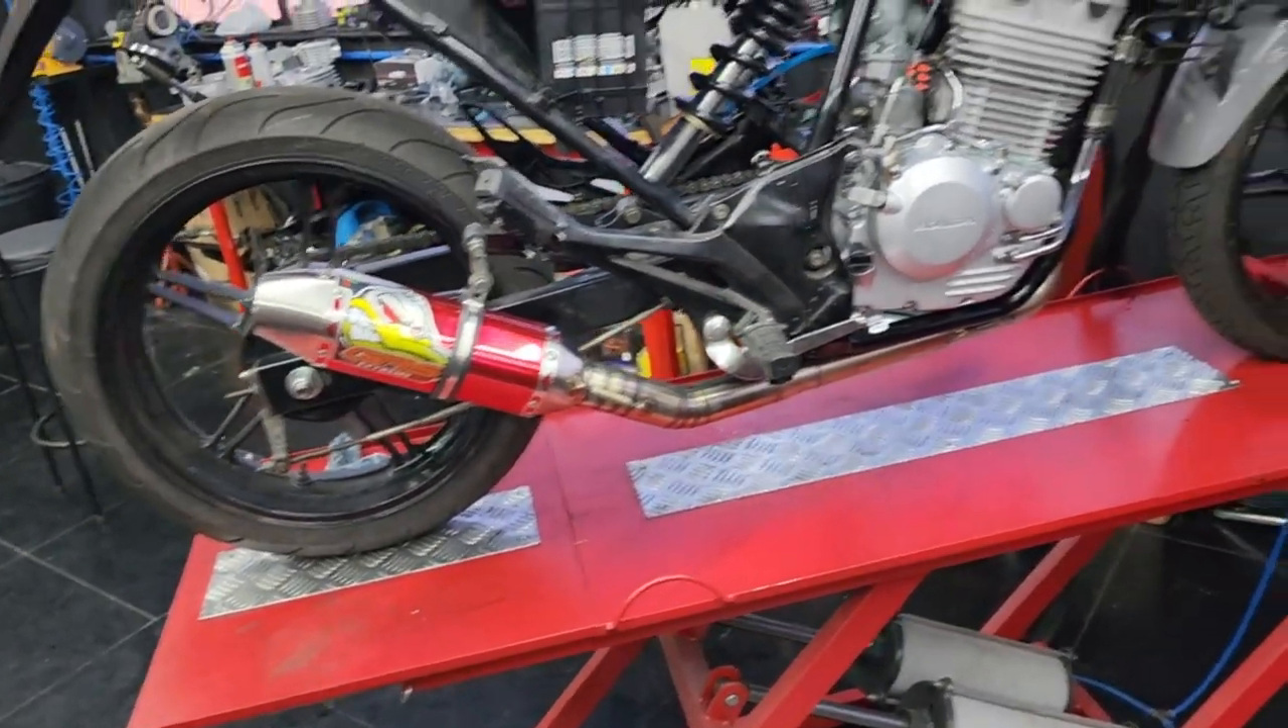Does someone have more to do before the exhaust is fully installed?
No.